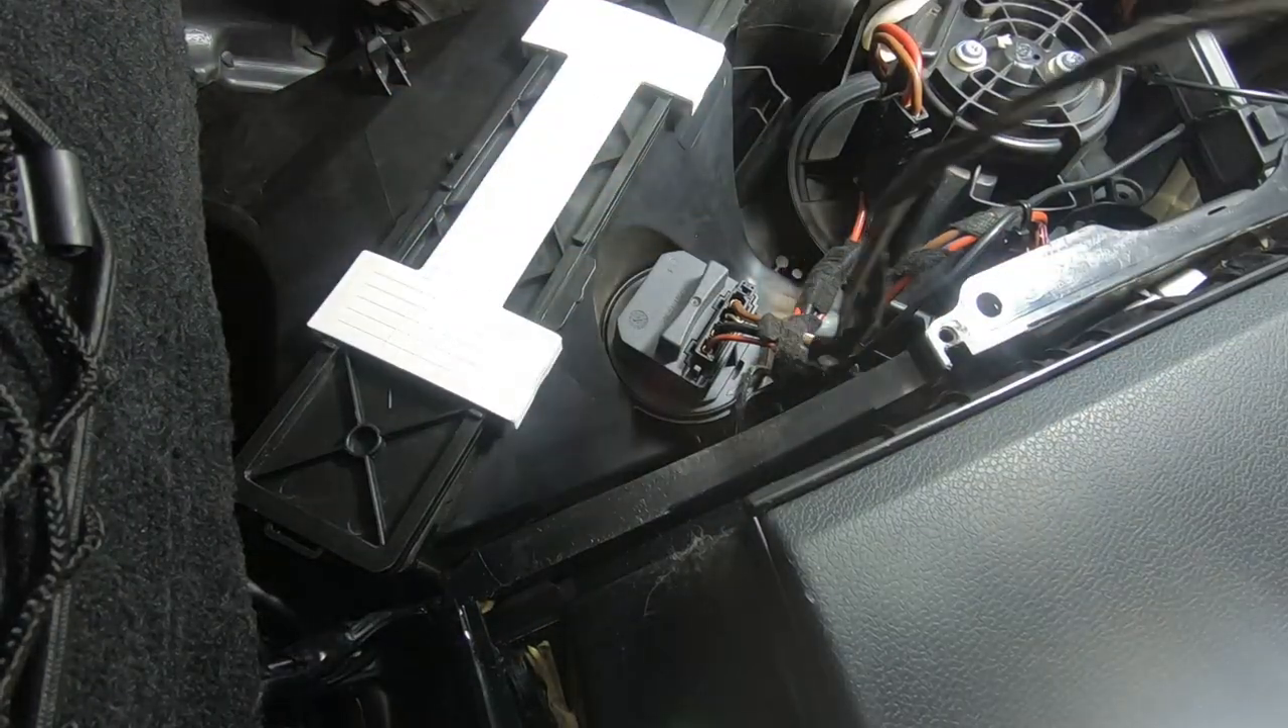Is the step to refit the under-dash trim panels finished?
No.